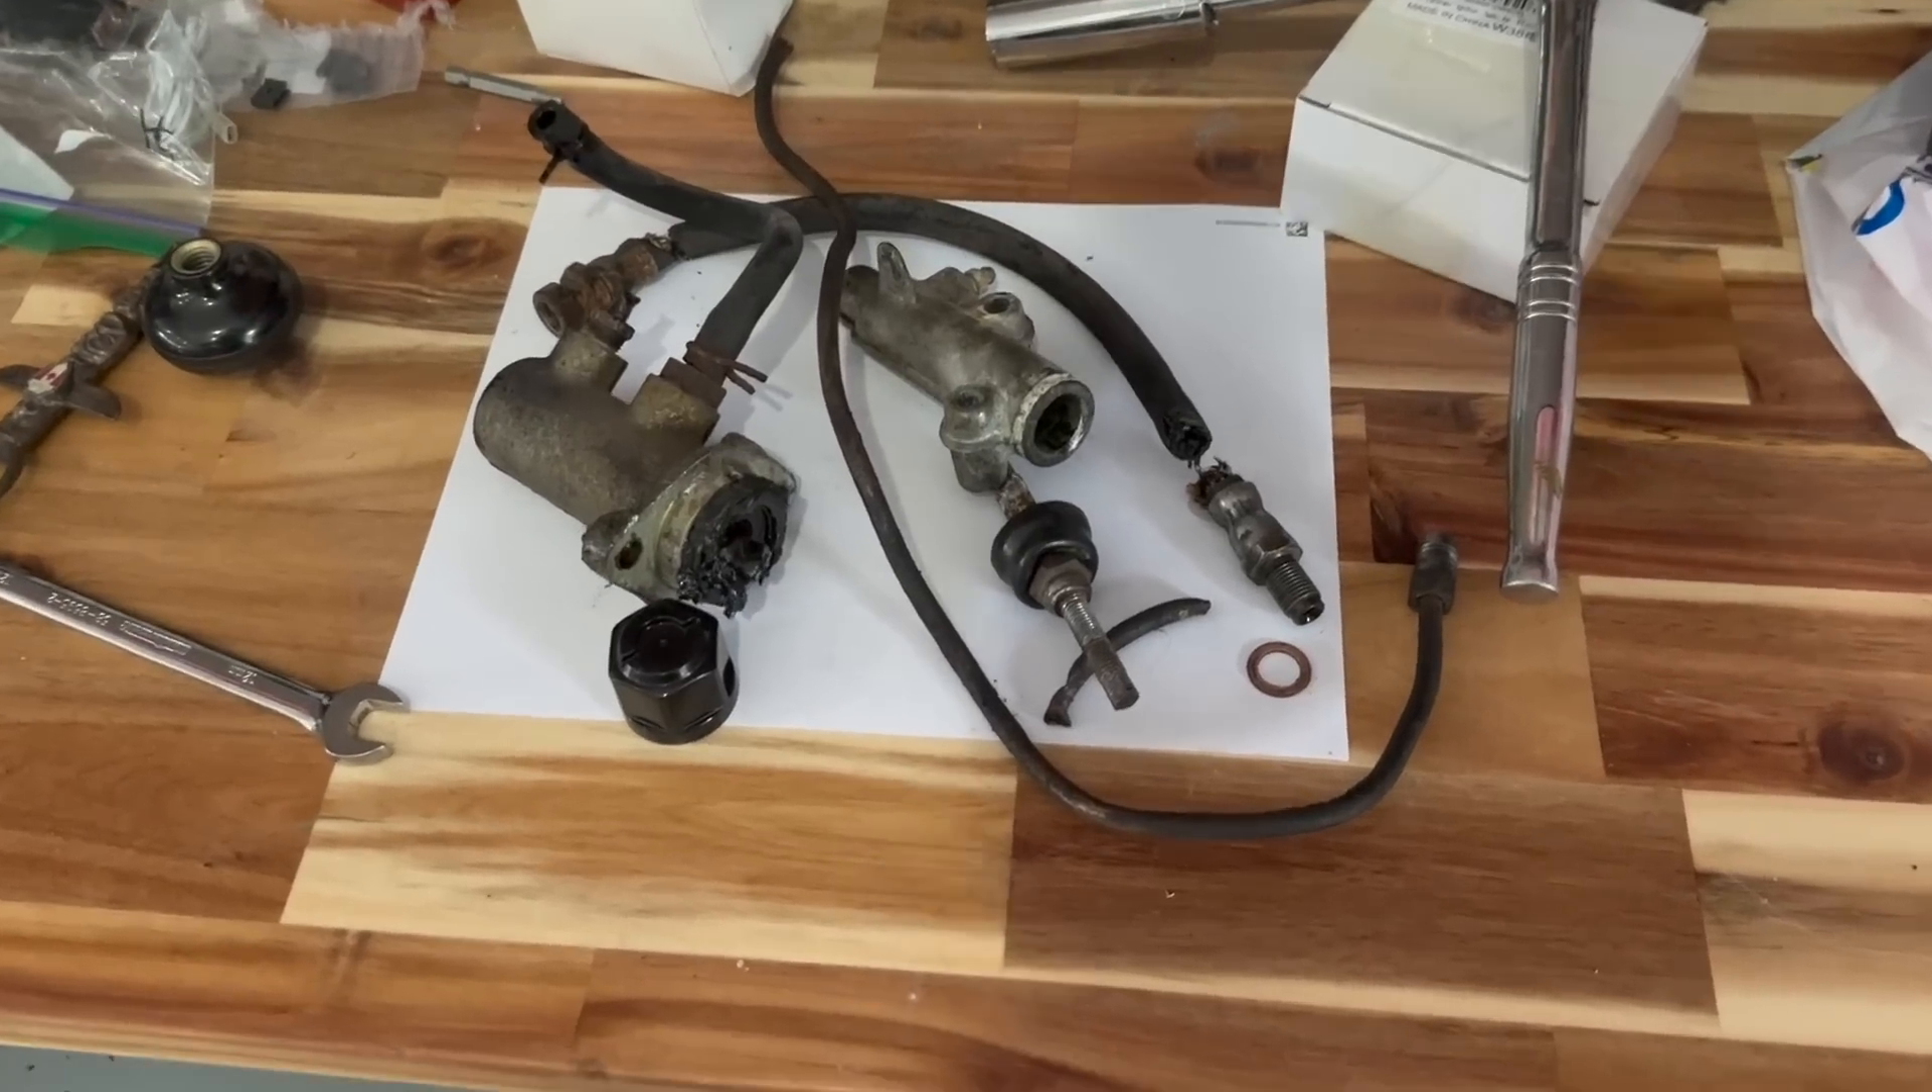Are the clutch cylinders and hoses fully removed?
Yes.